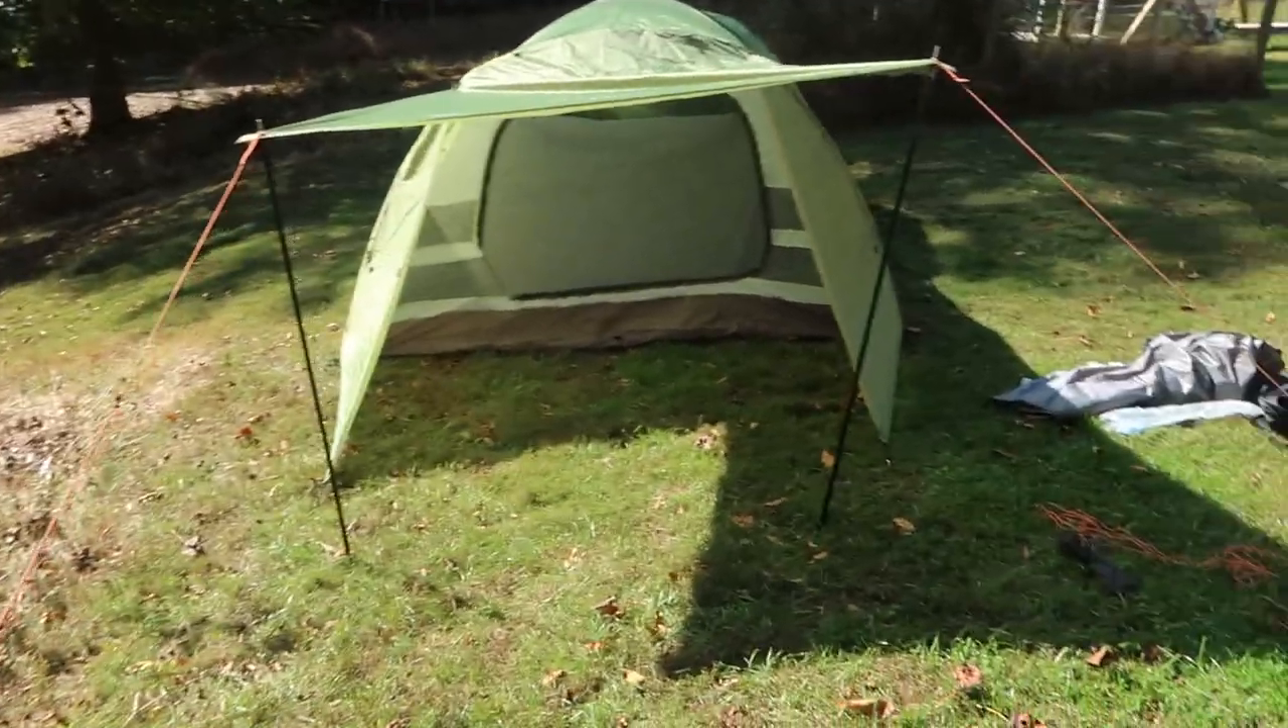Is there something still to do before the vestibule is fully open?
No.